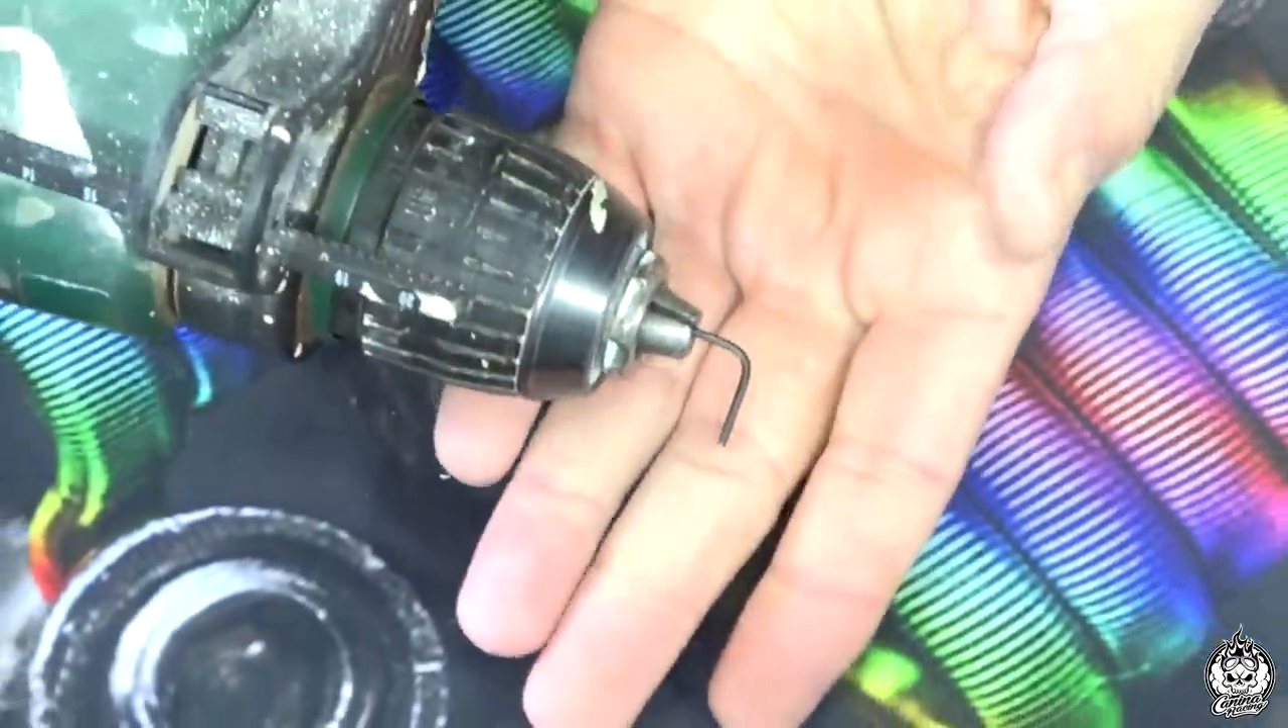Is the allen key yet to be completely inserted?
No.